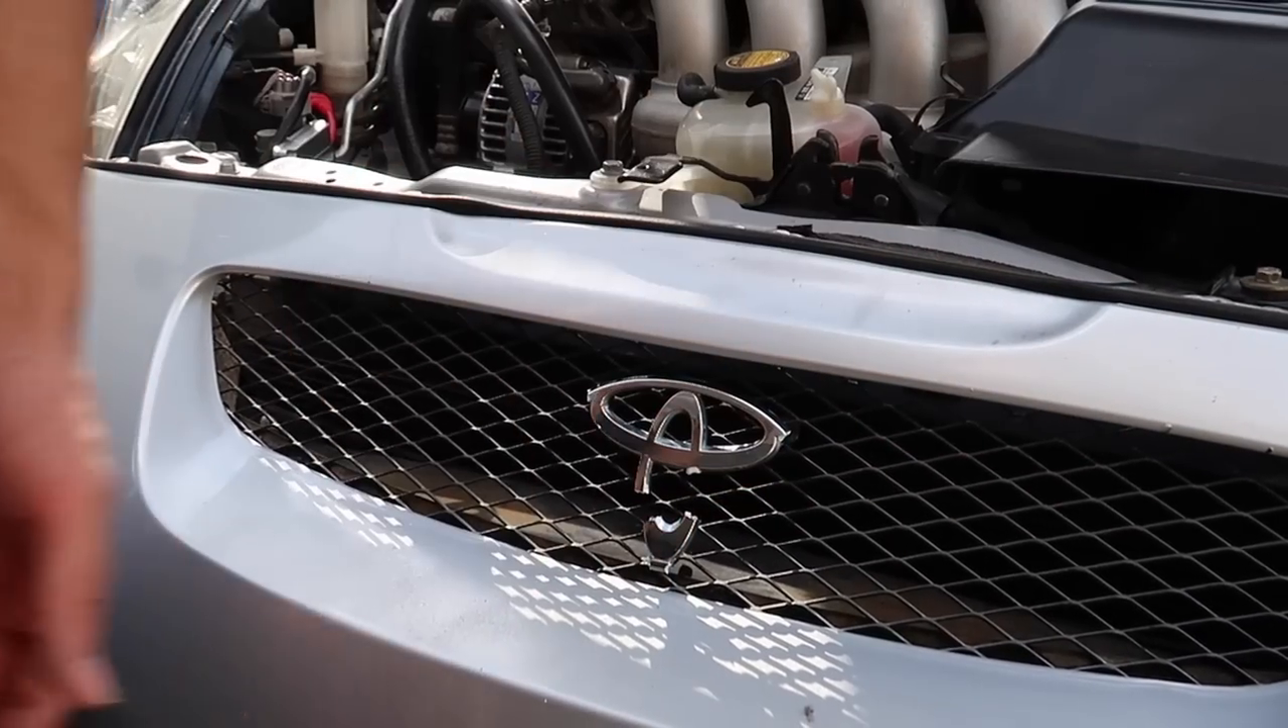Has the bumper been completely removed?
No.